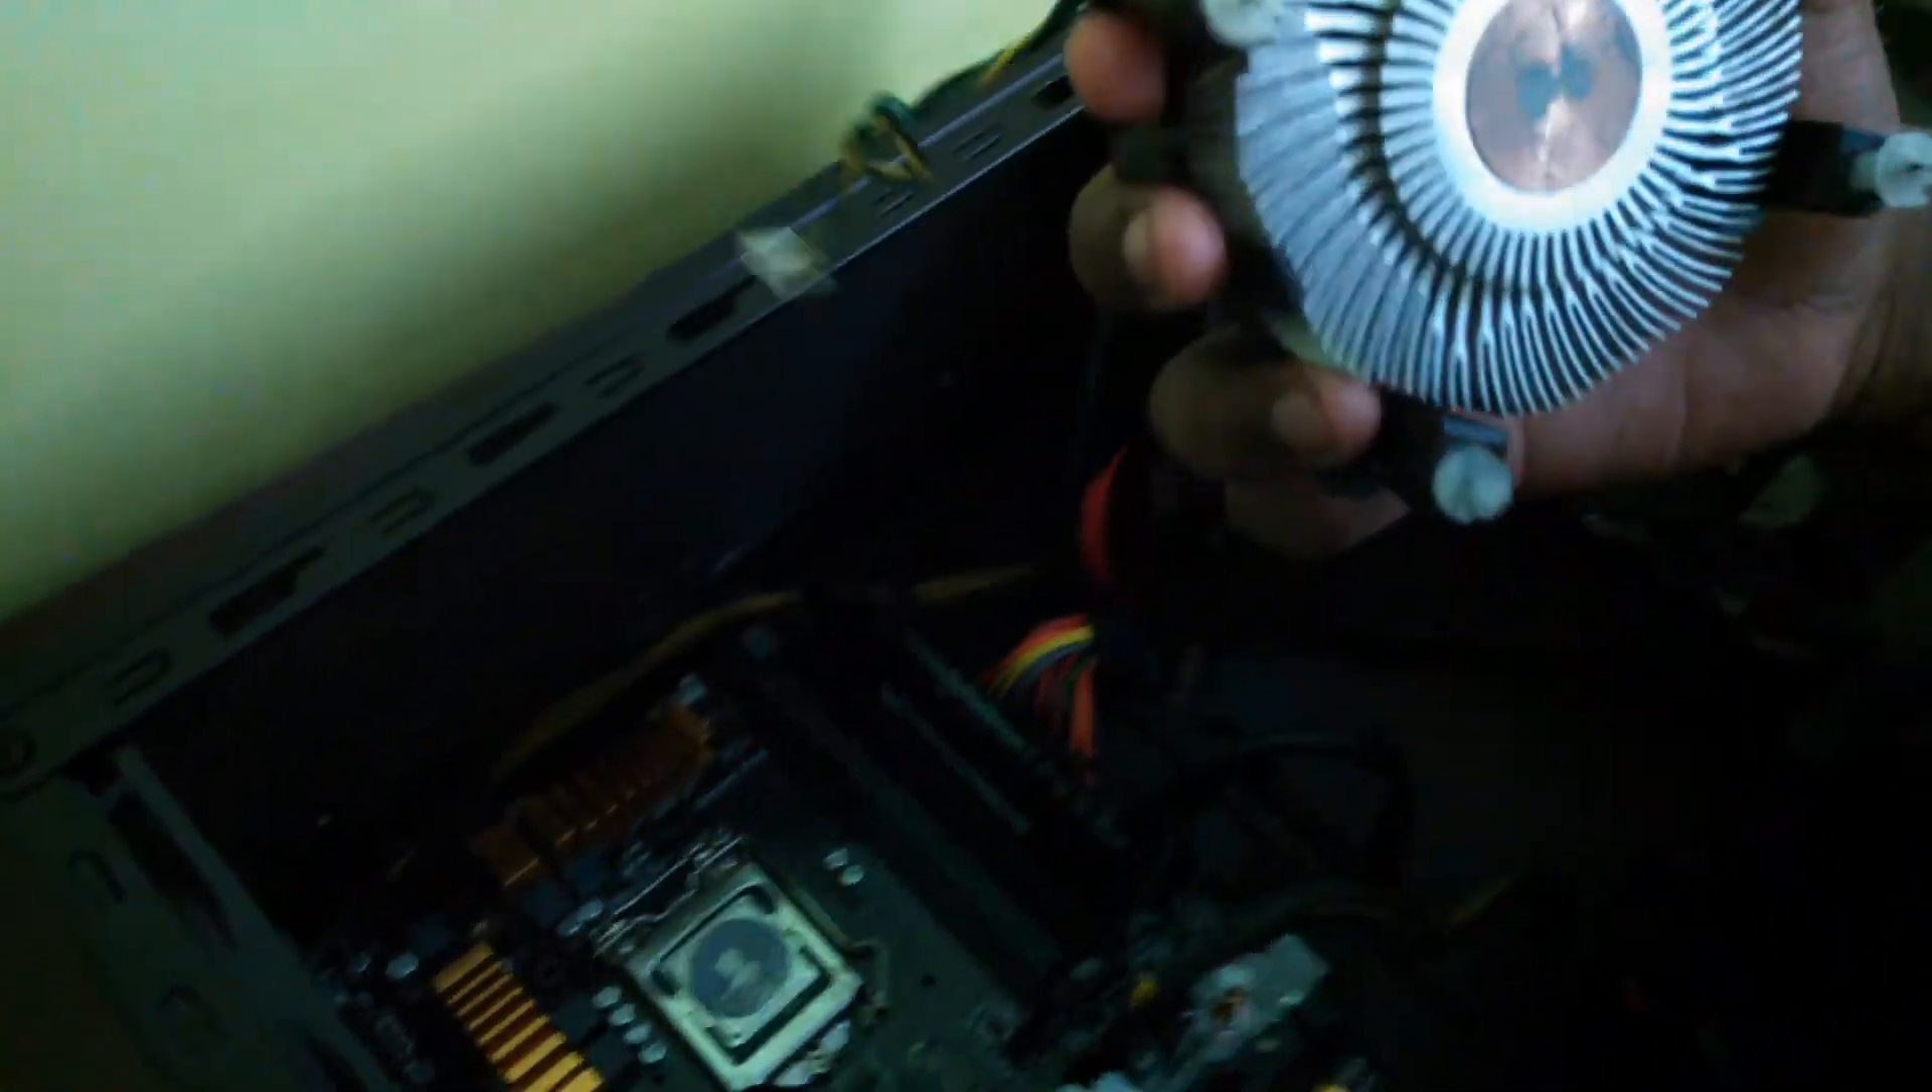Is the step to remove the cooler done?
Yes.